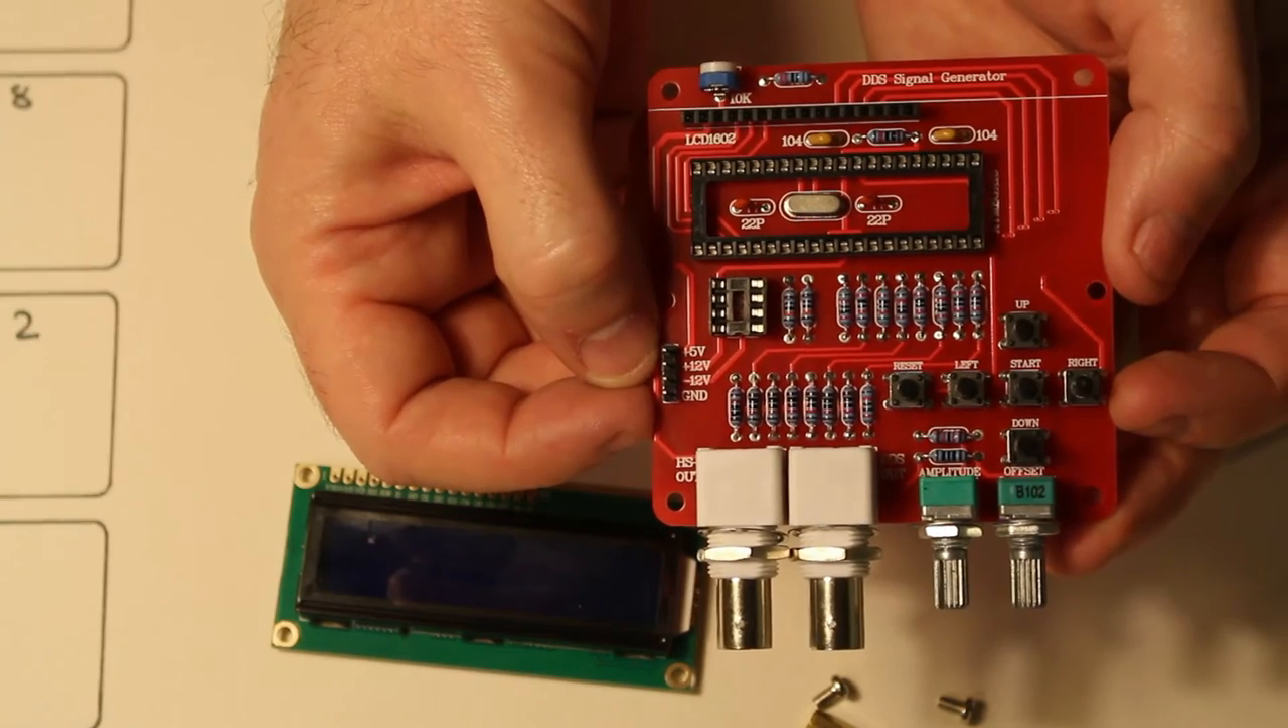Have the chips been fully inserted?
No.